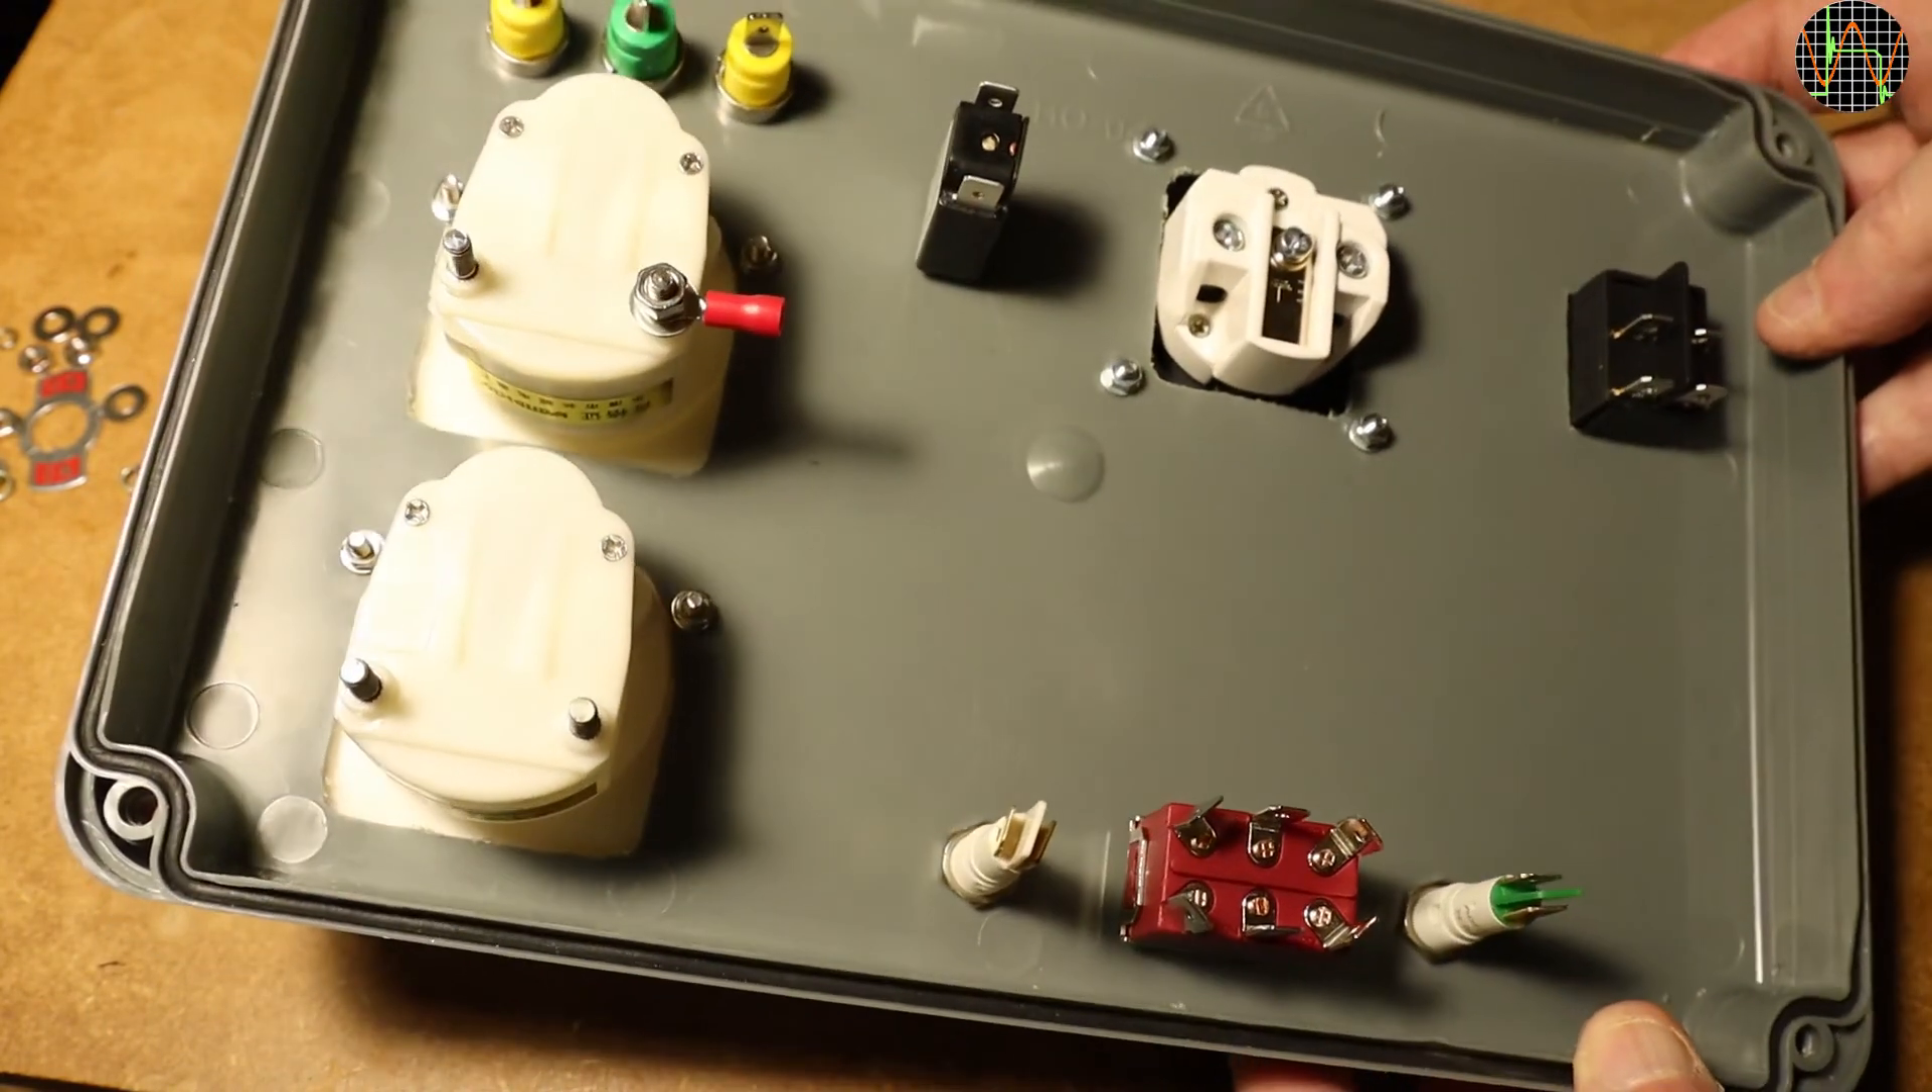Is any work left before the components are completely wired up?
Yes.